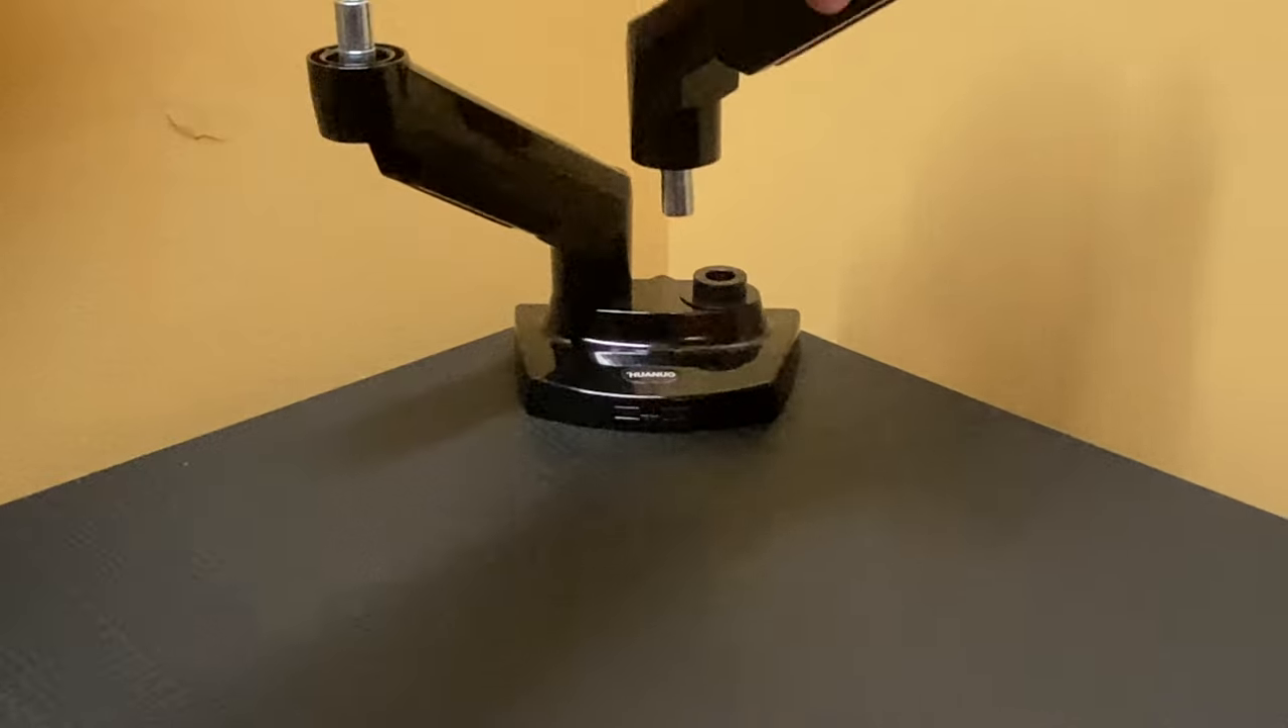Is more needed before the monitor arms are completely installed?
Yes.